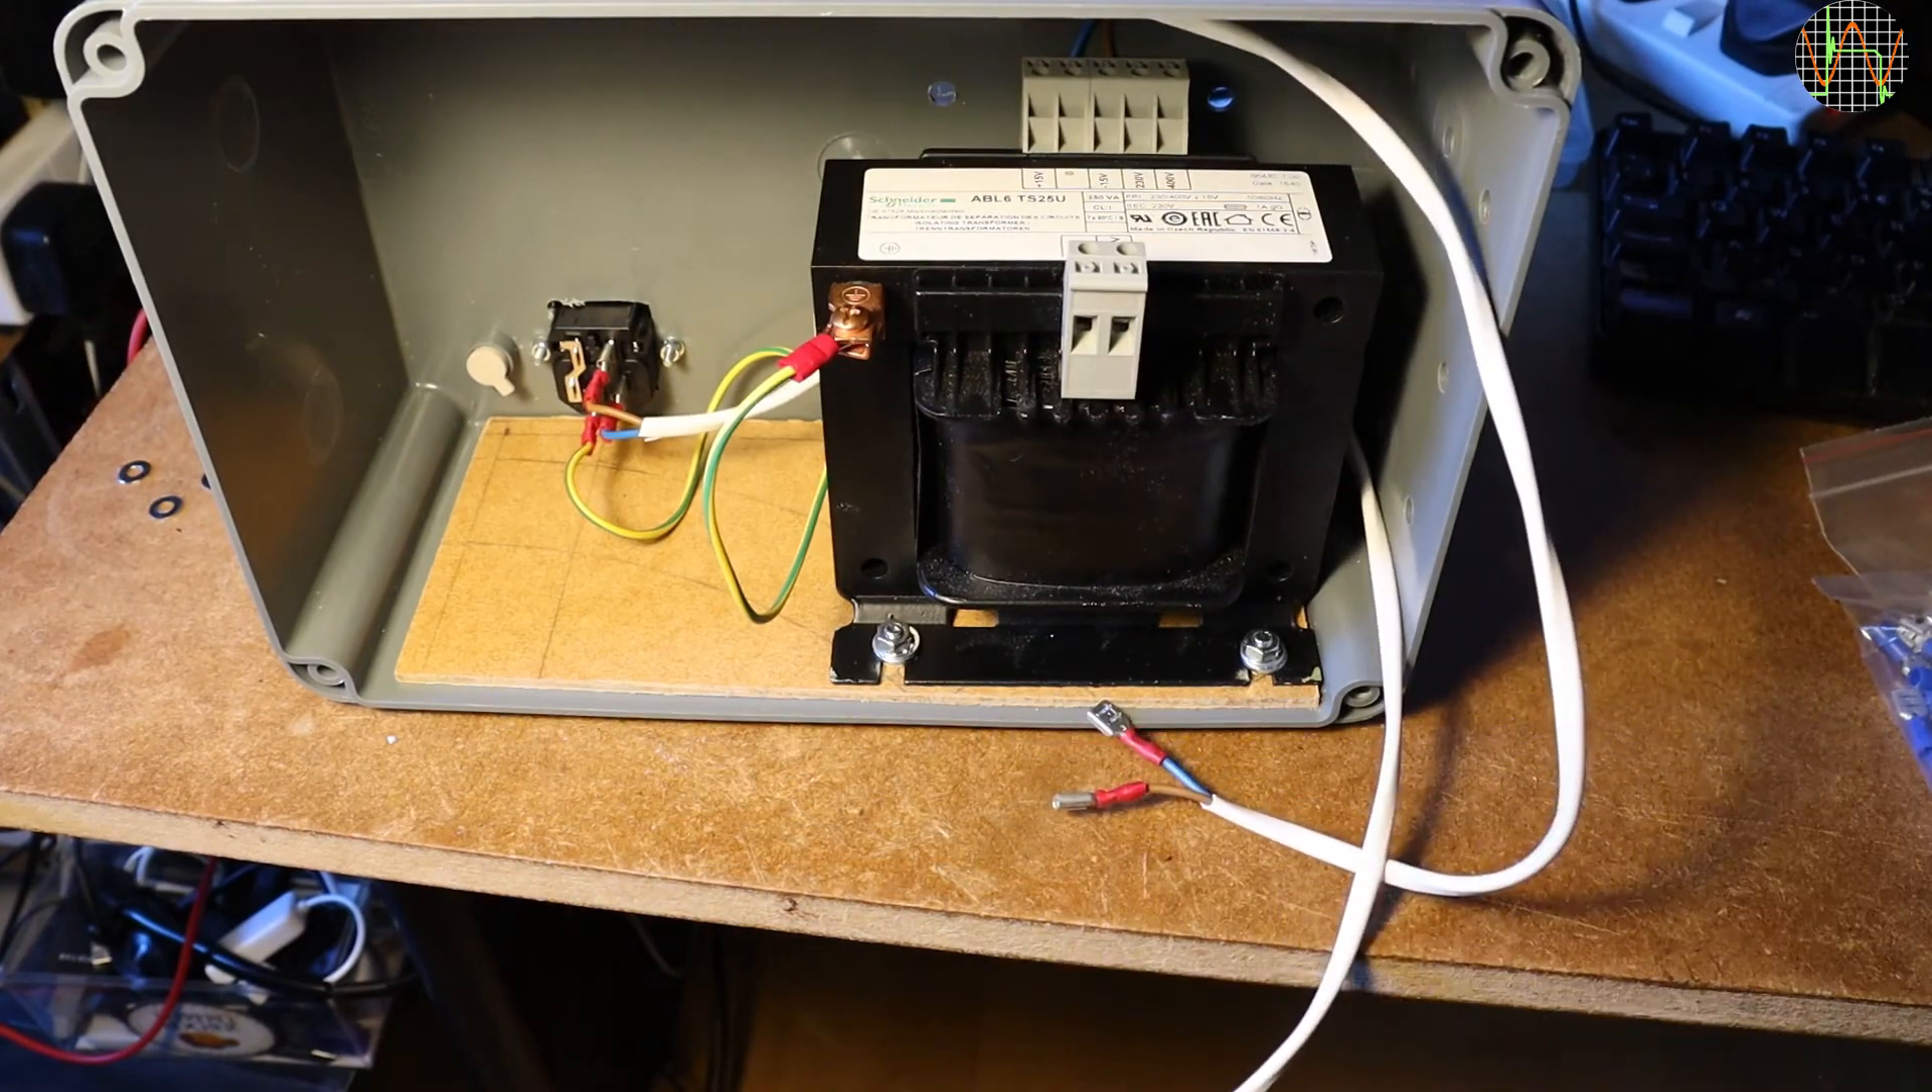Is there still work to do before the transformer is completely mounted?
No.